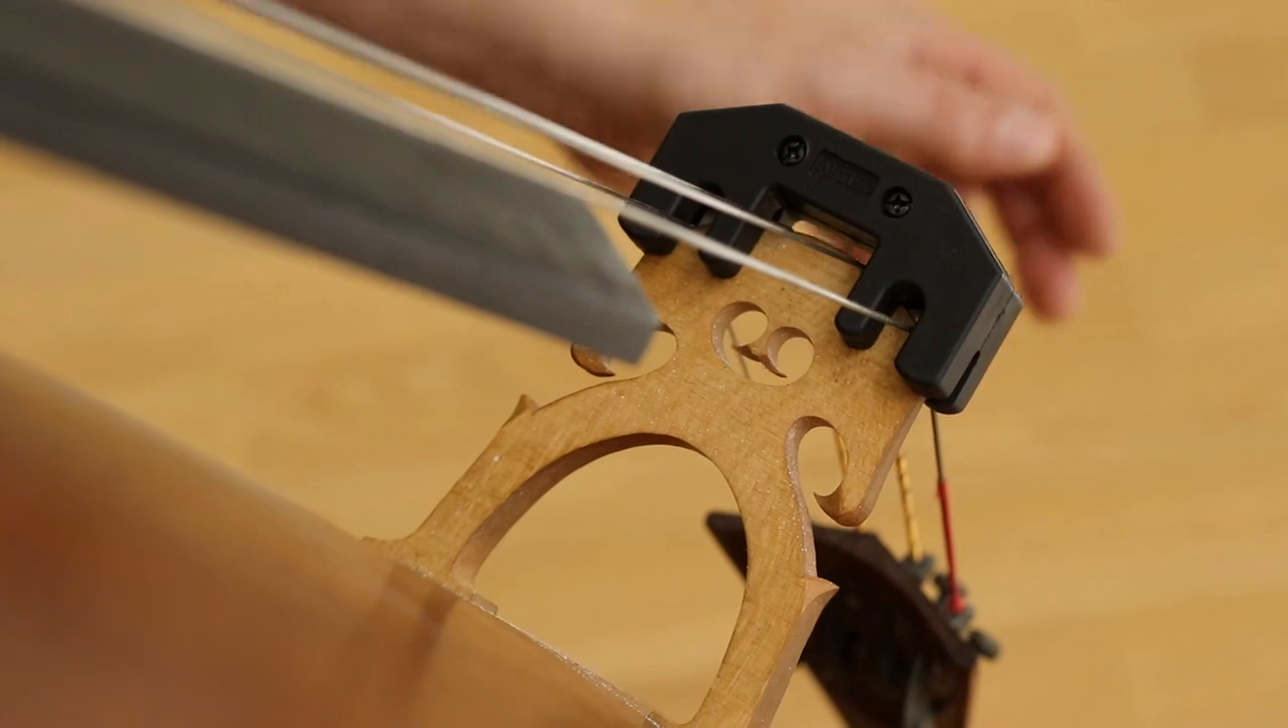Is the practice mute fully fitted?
Yes.